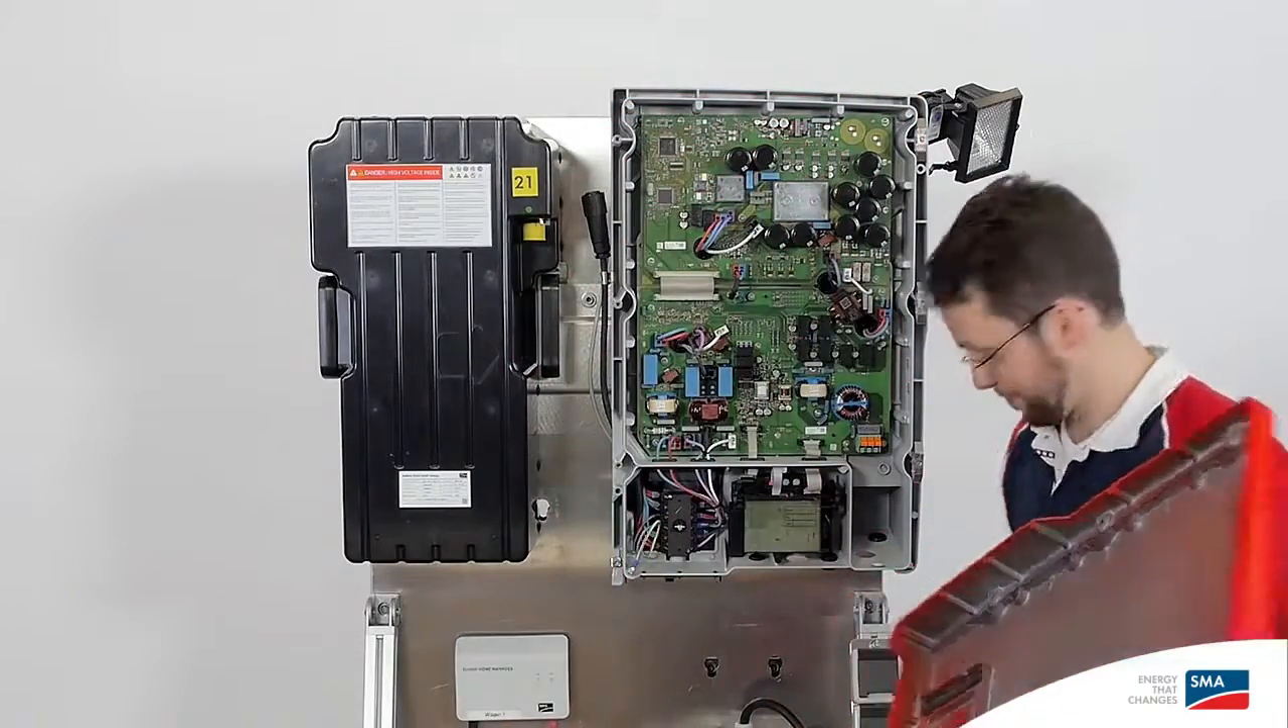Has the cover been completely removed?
Yes.